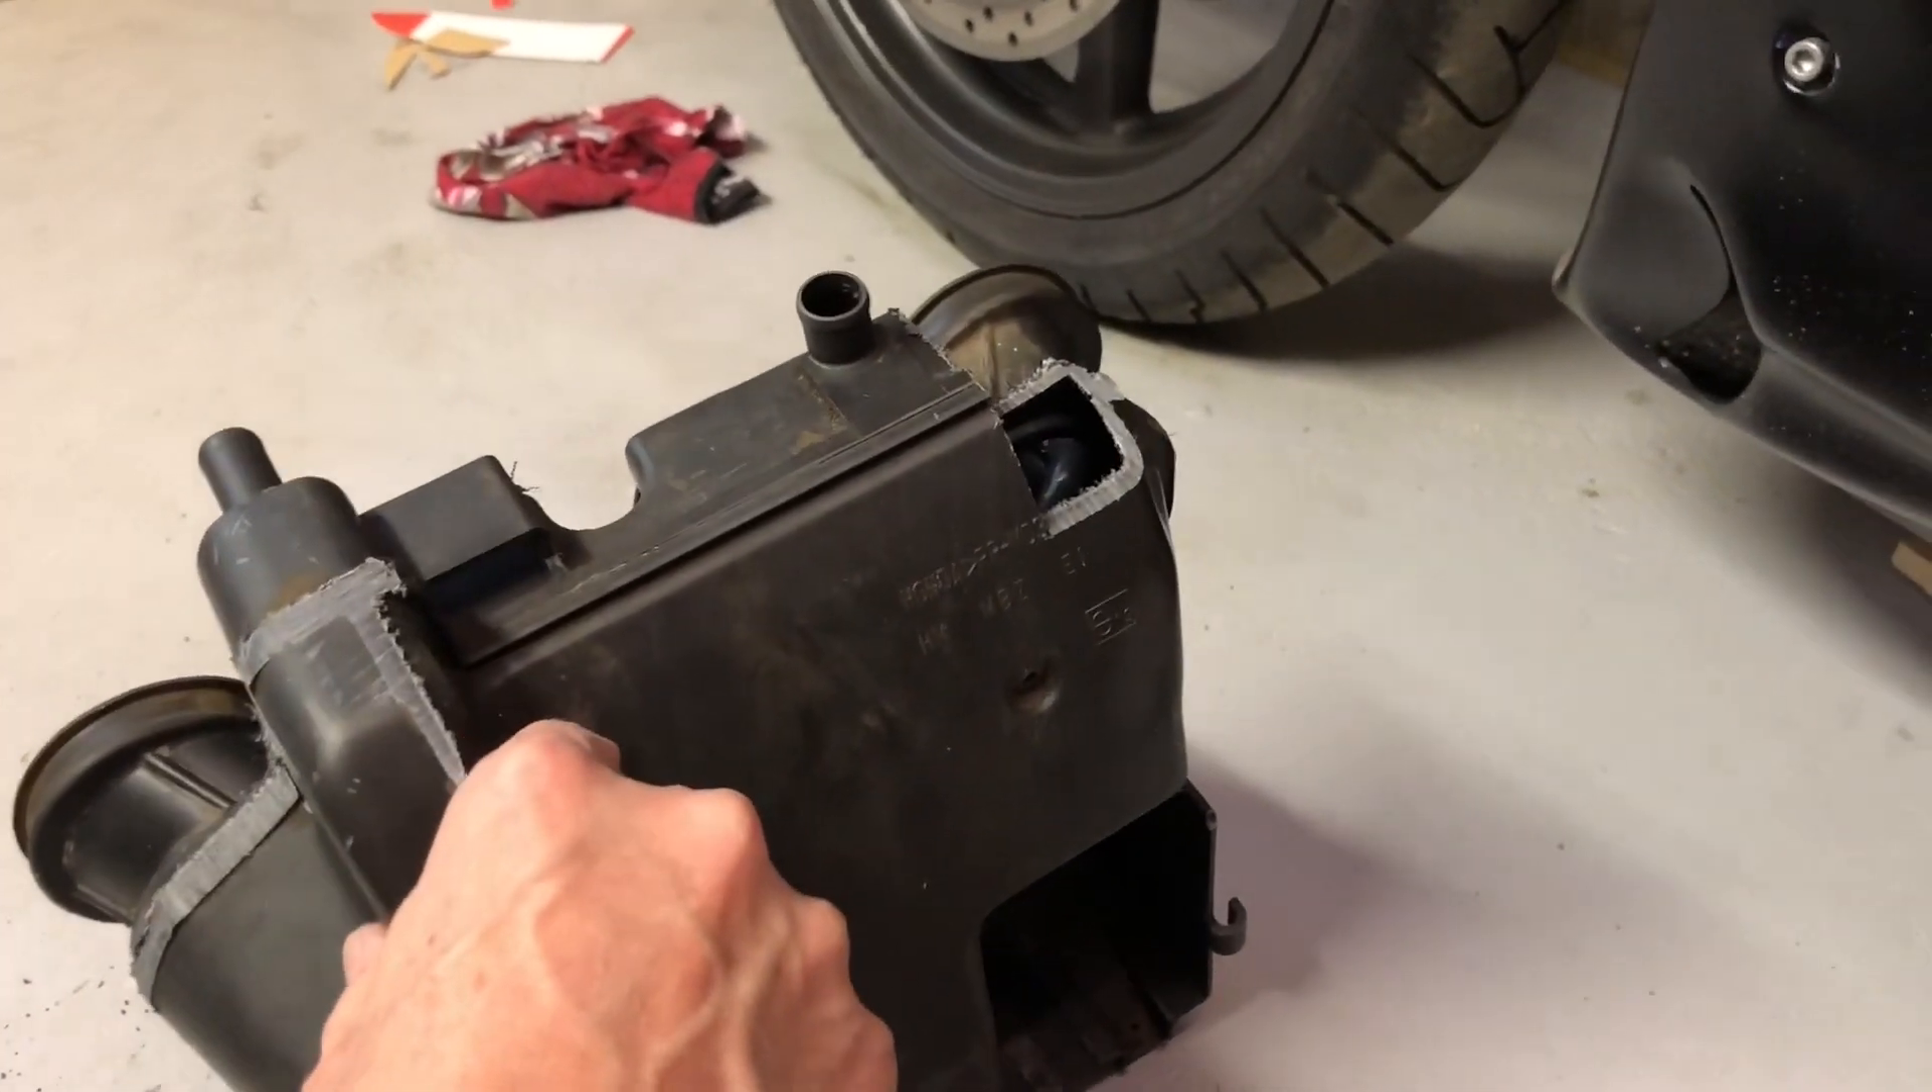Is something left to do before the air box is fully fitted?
Yes.